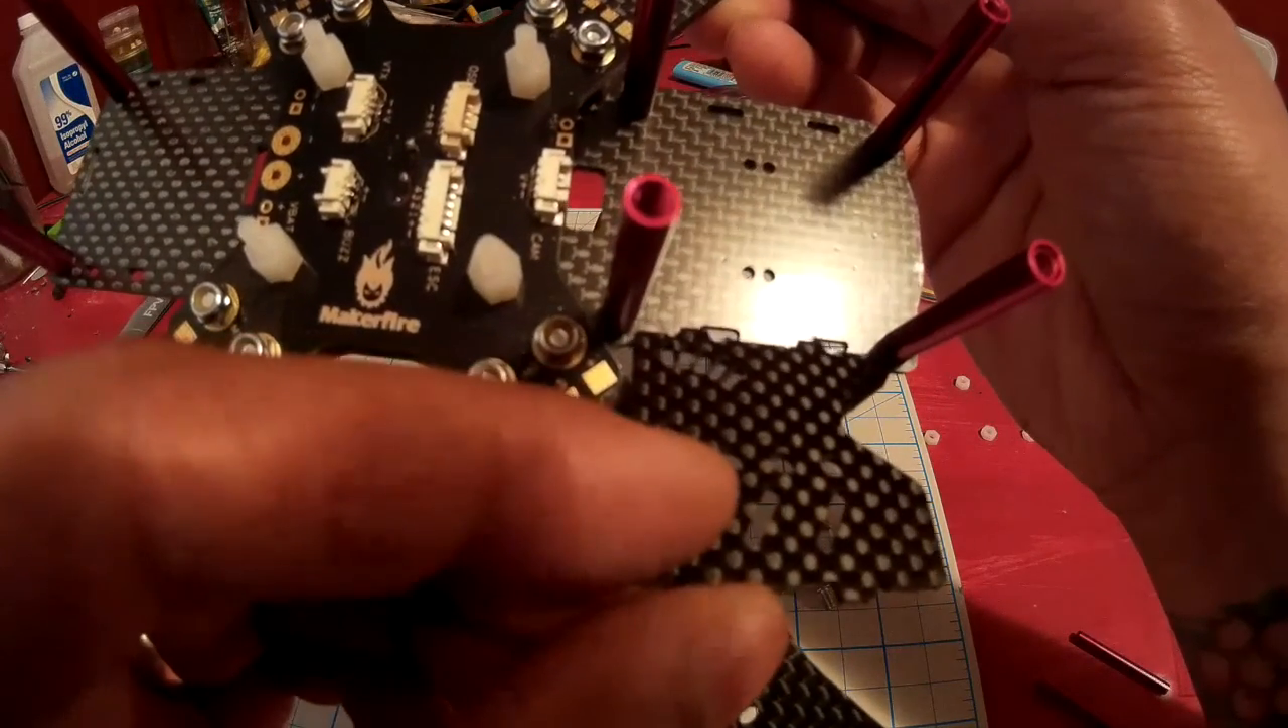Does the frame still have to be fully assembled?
Yes.